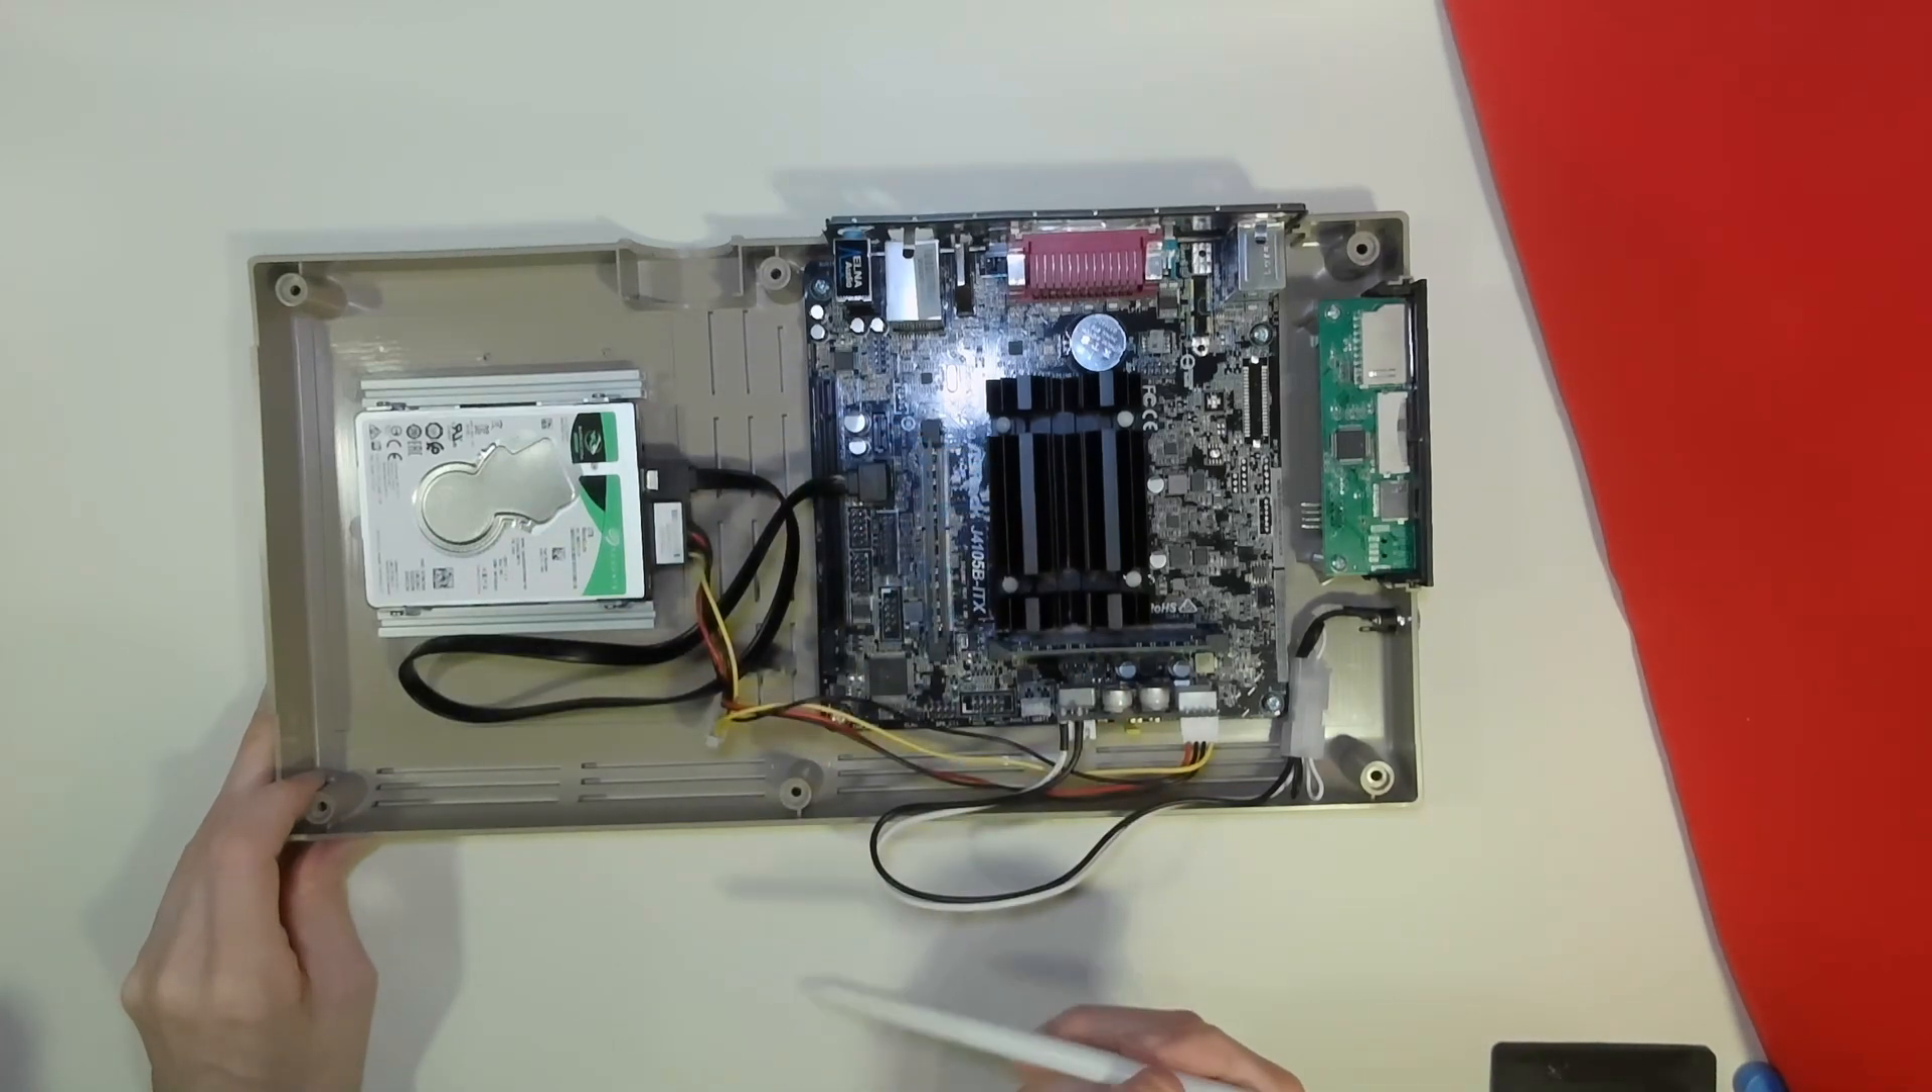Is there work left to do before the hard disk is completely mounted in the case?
No.